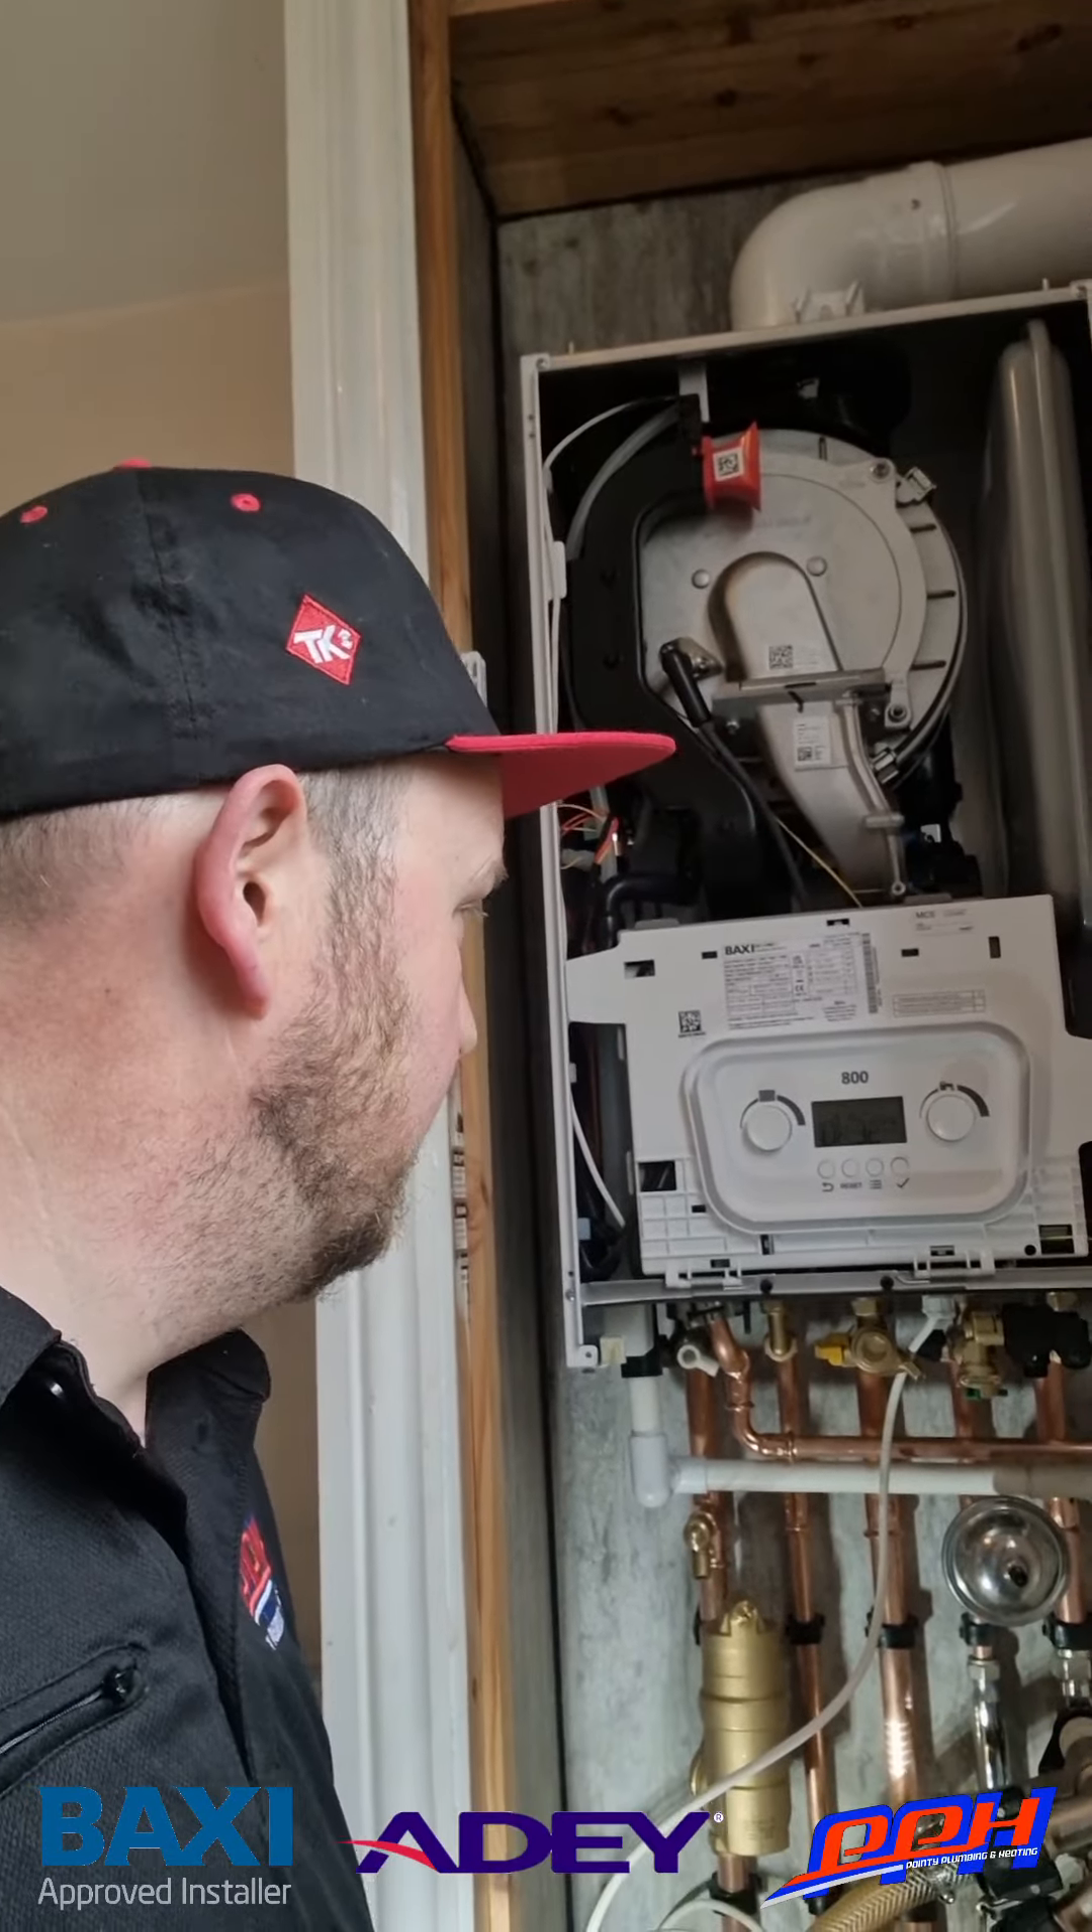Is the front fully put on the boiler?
No.